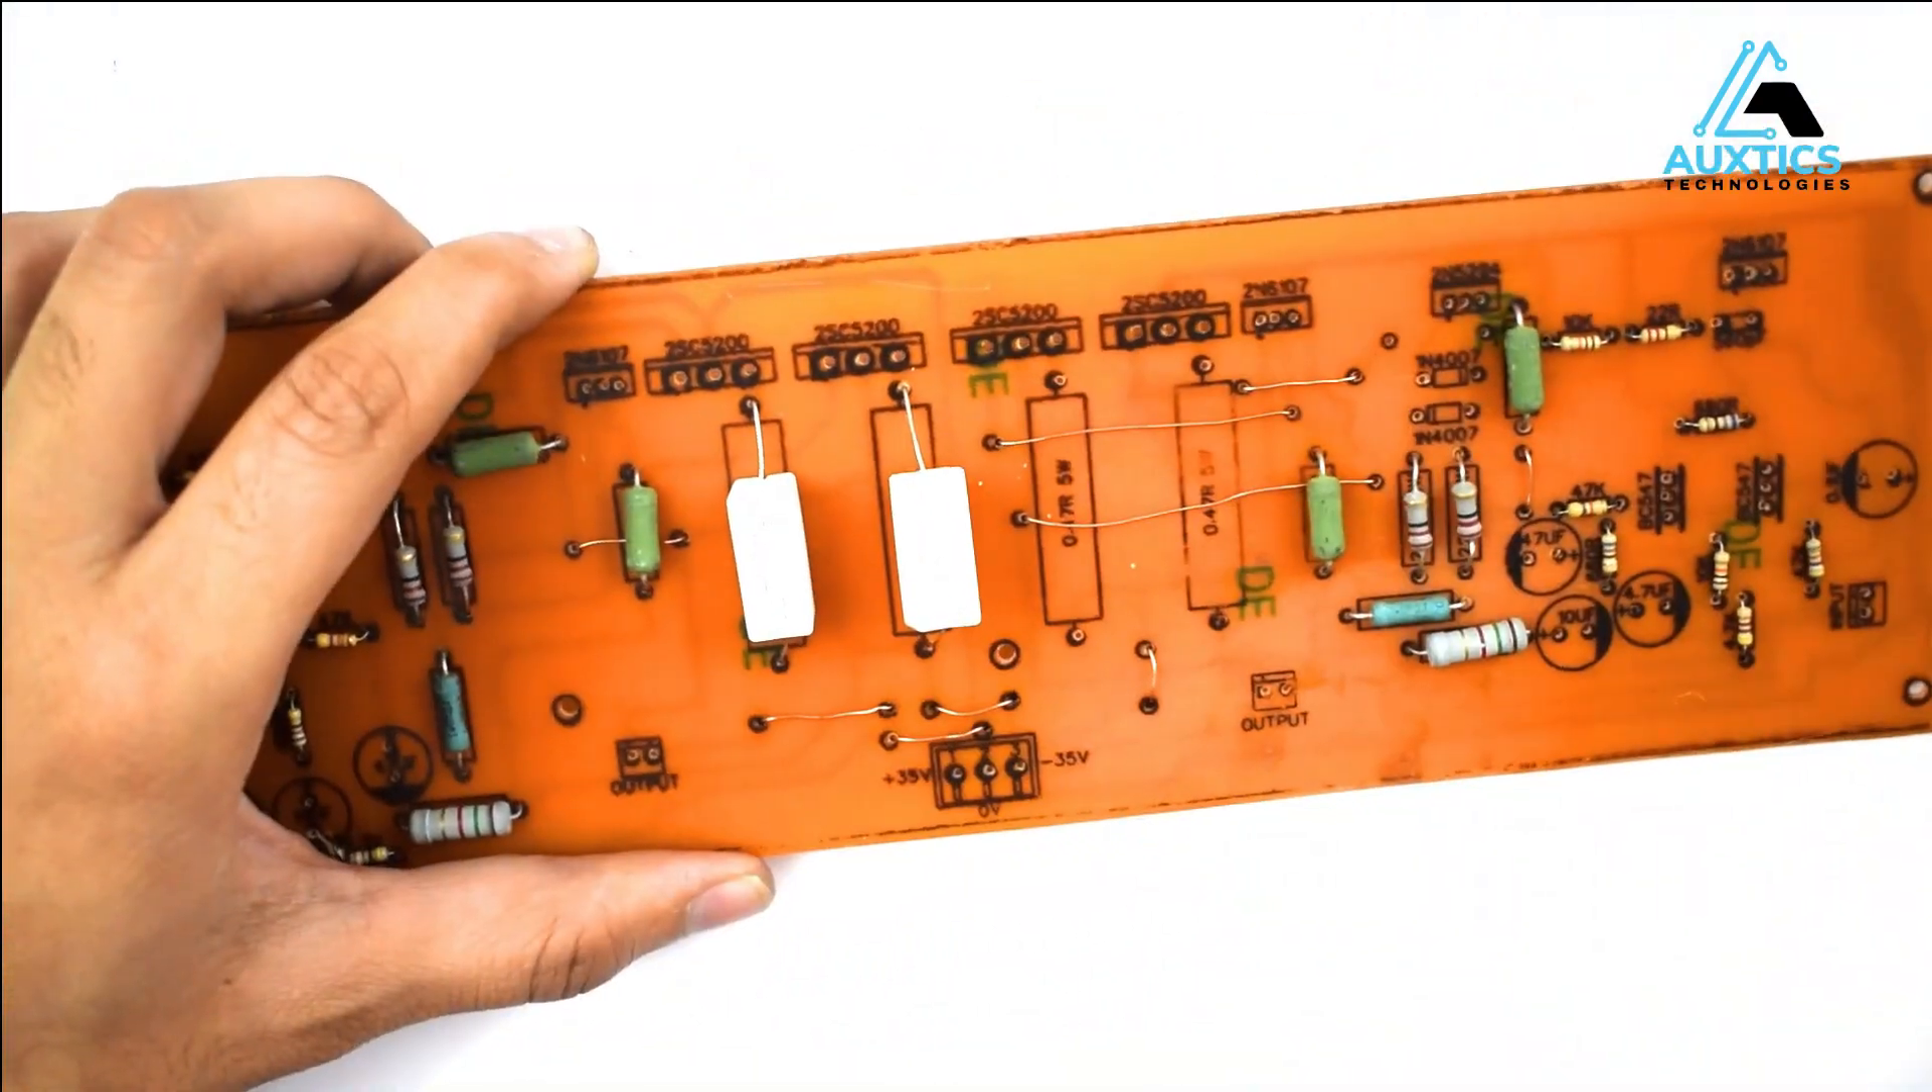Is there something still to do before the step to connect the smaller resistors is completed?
No.